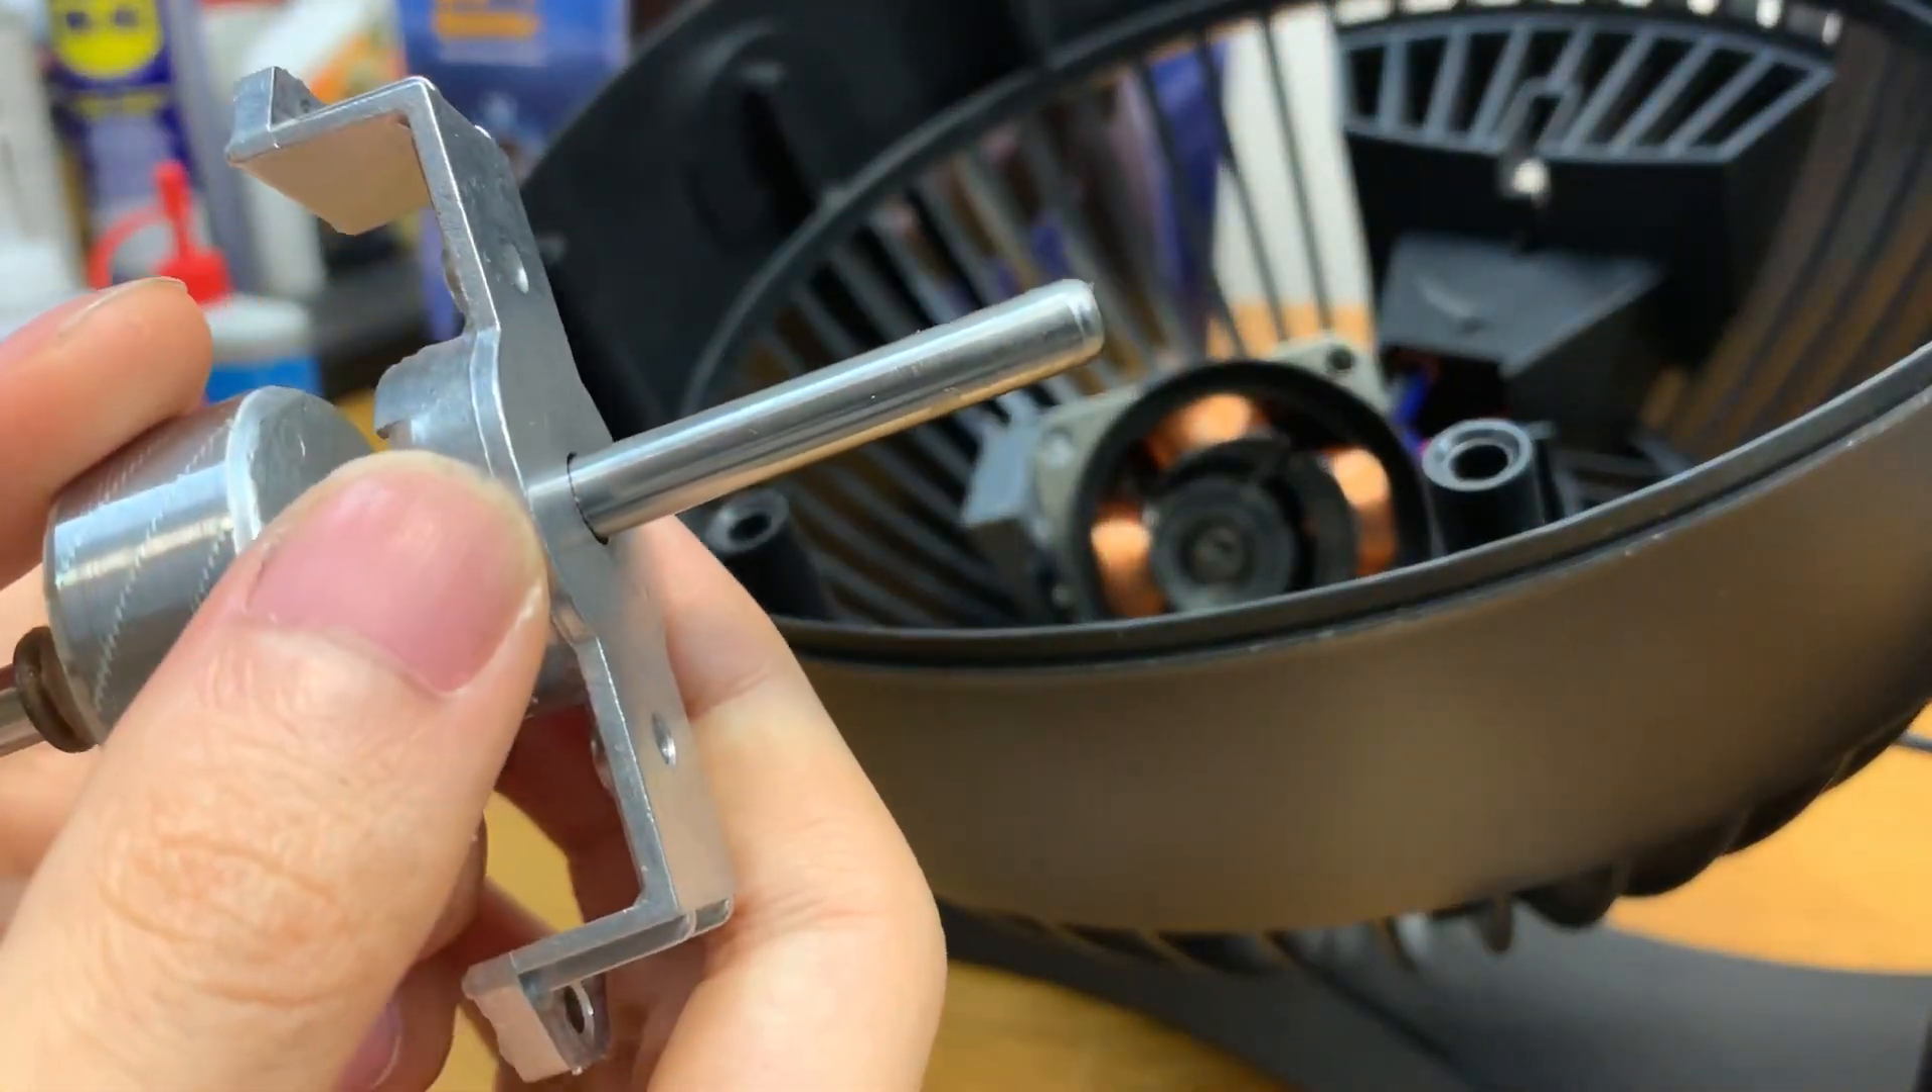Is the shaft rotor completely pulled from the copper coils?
Yes.